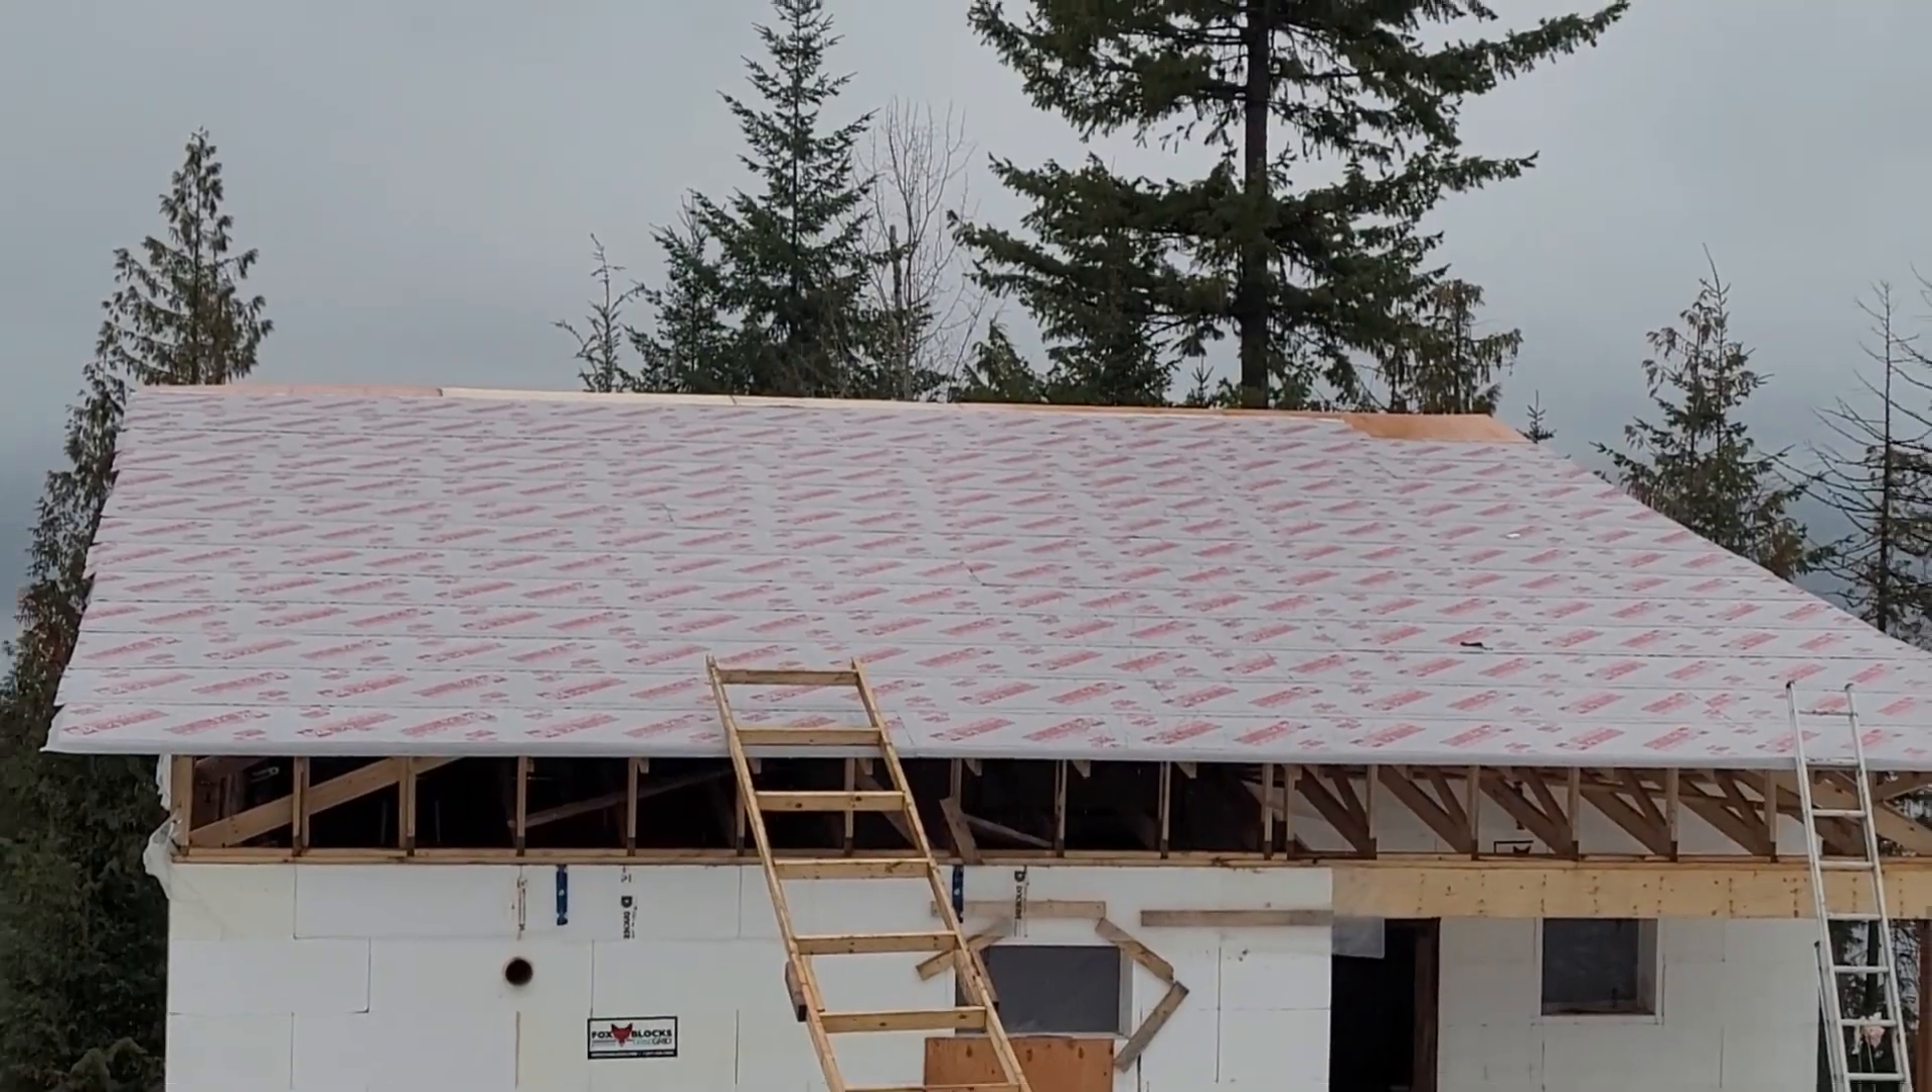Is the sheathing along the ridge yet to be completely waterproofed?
Yes.